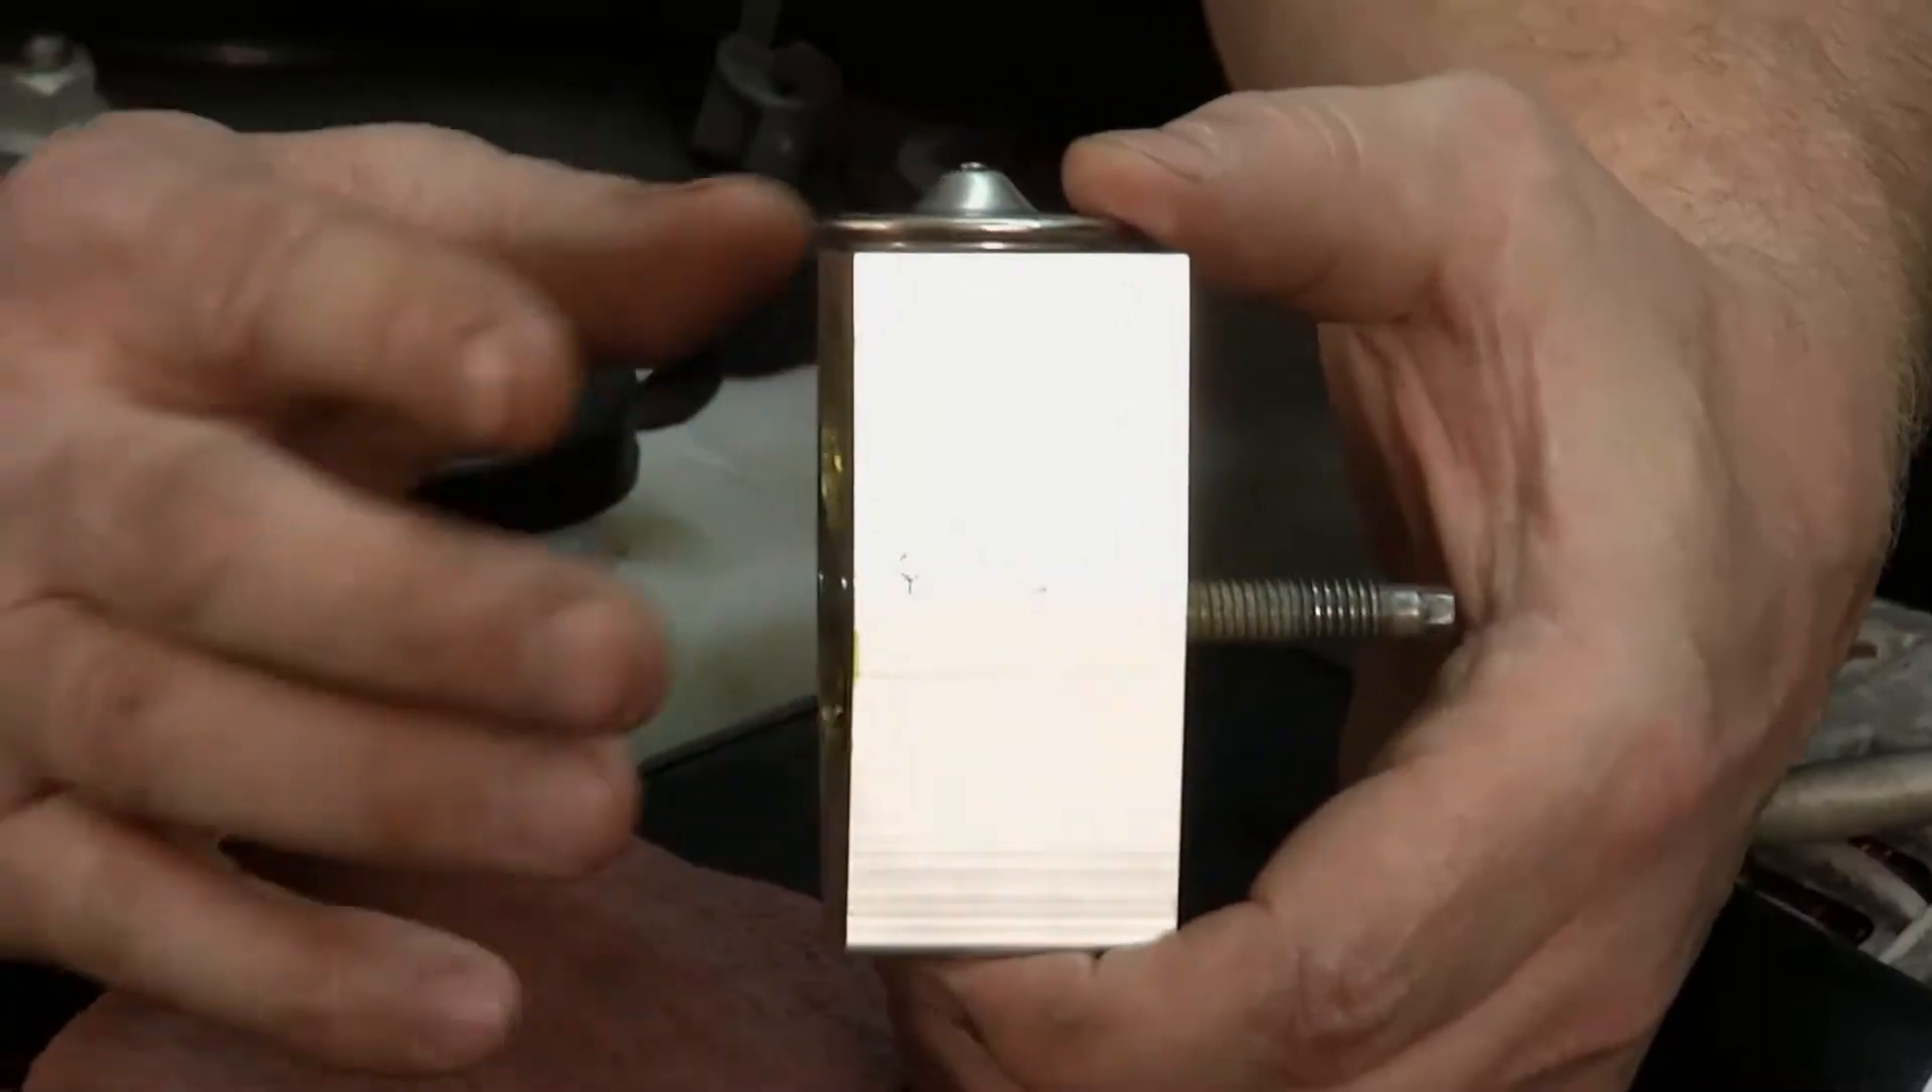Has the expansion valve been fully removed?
Yes.